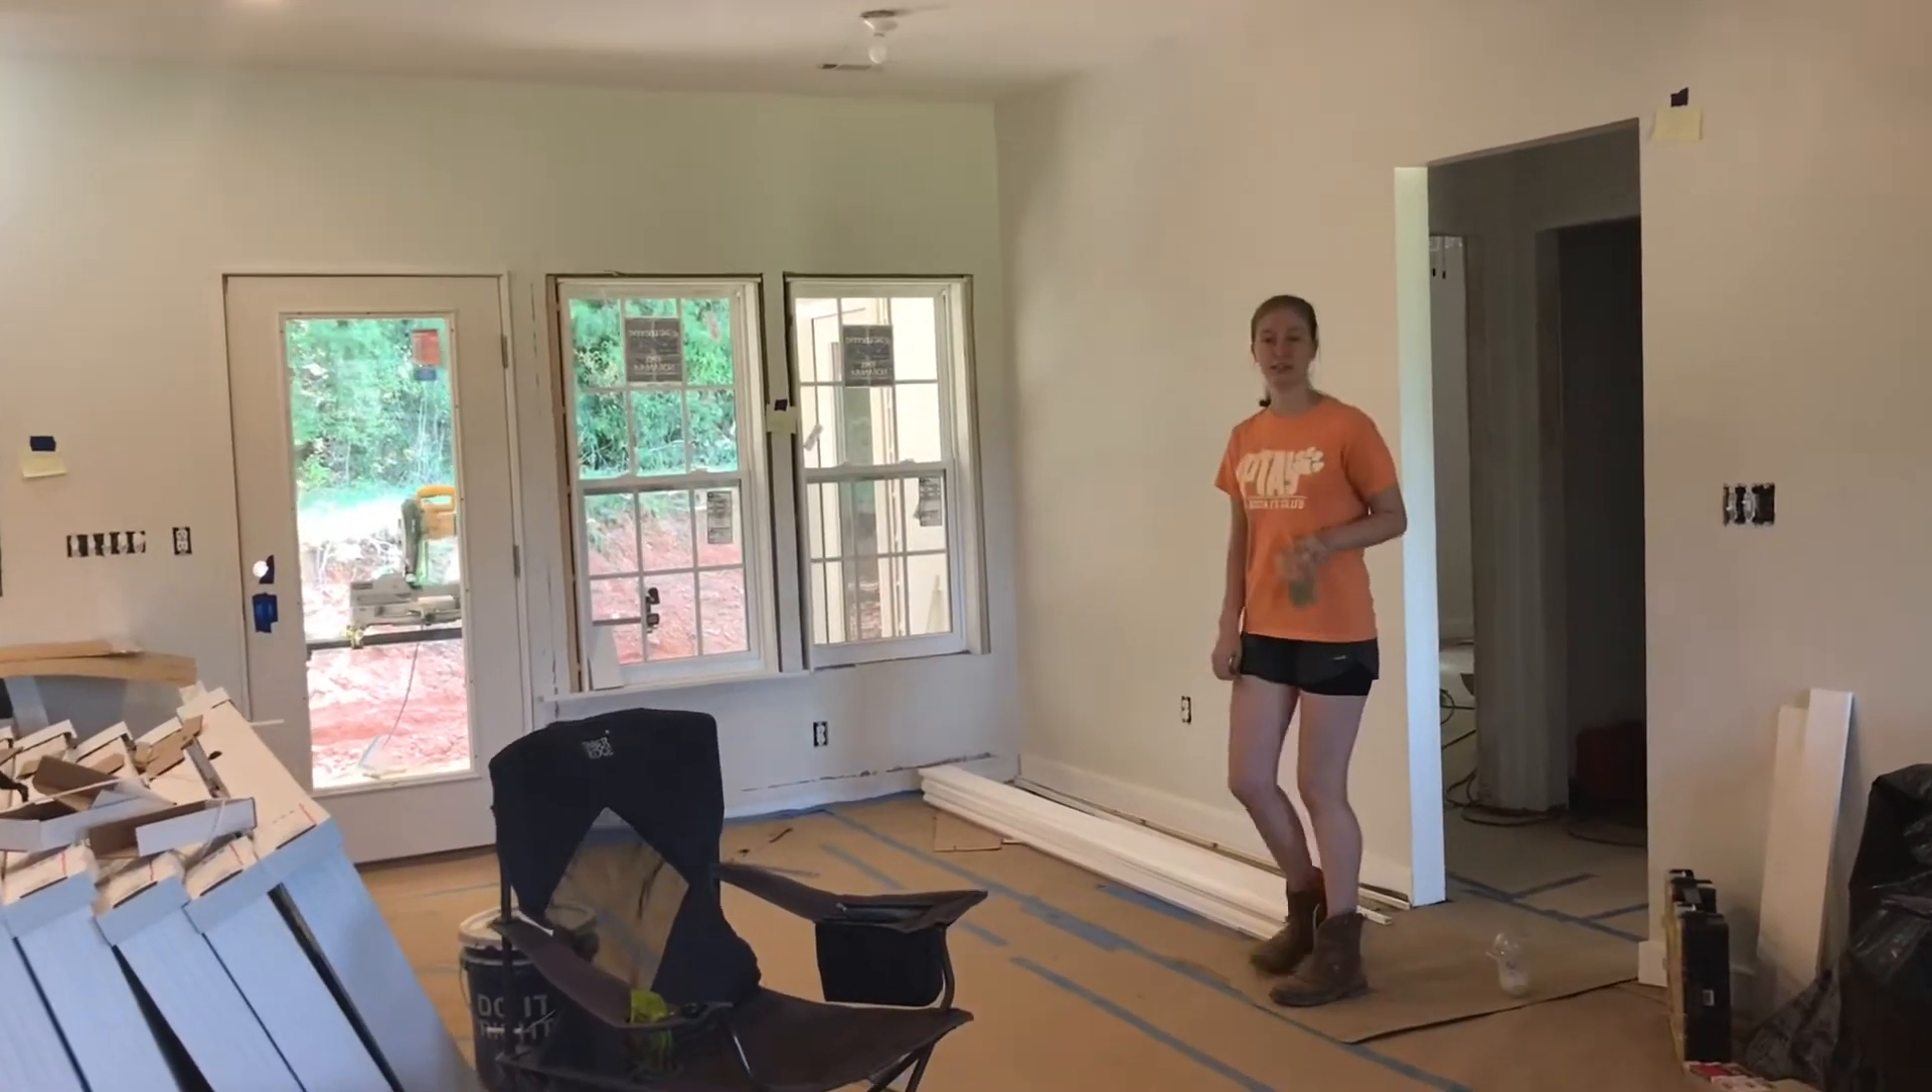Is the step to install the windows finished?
Yes.